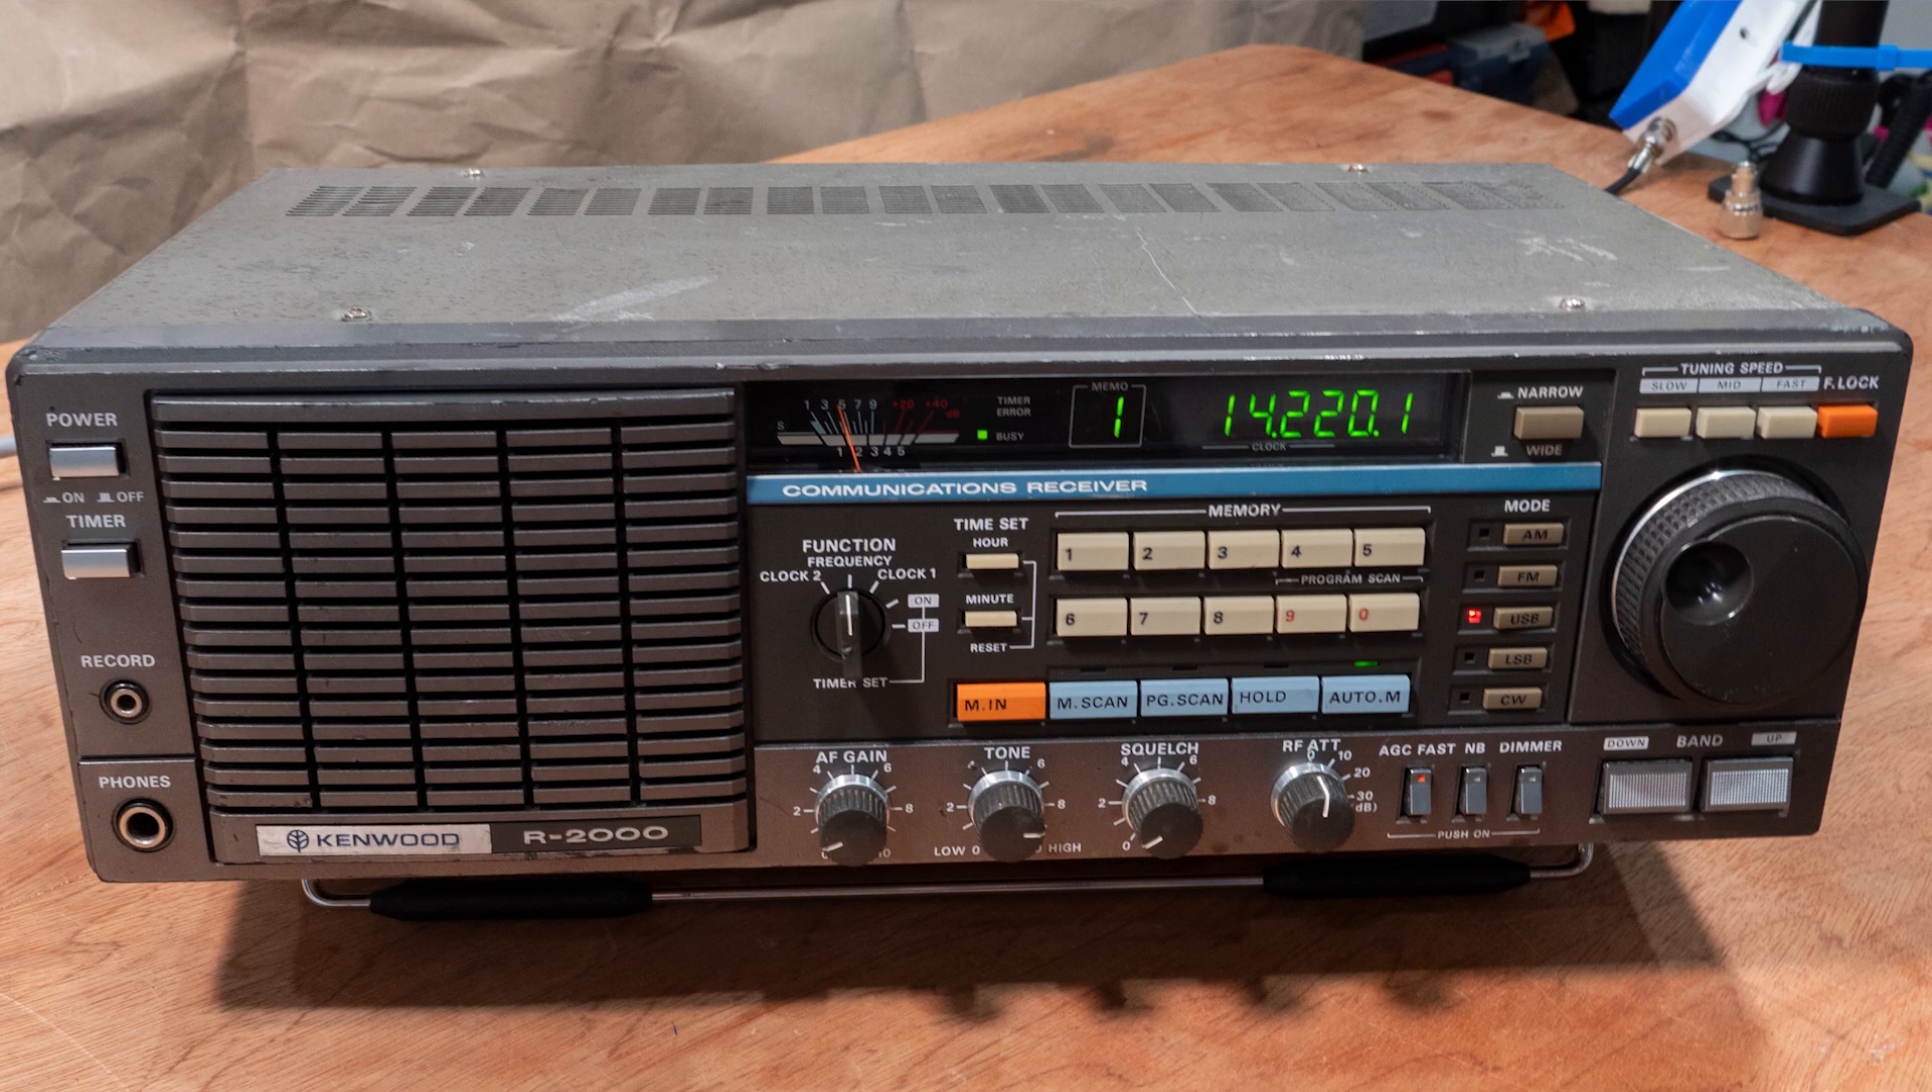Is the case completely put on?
Yes.